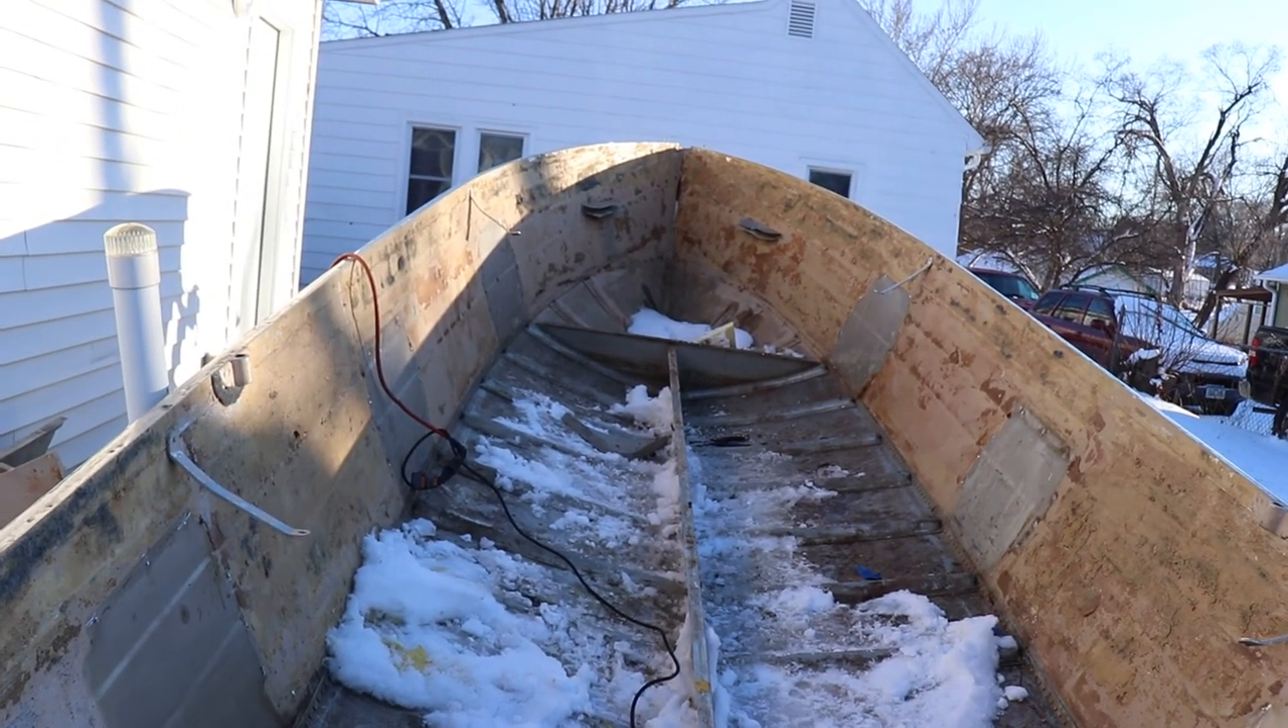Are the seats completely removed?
Yes.